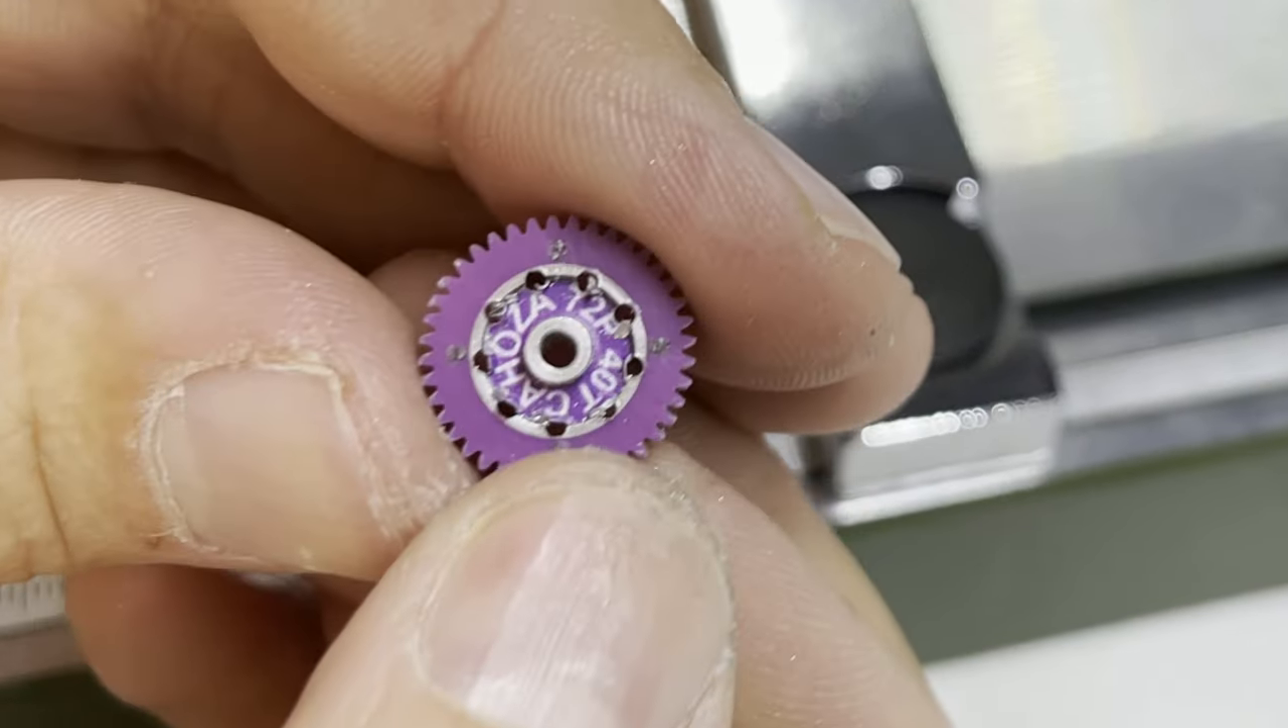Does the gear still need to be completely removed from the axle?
No.